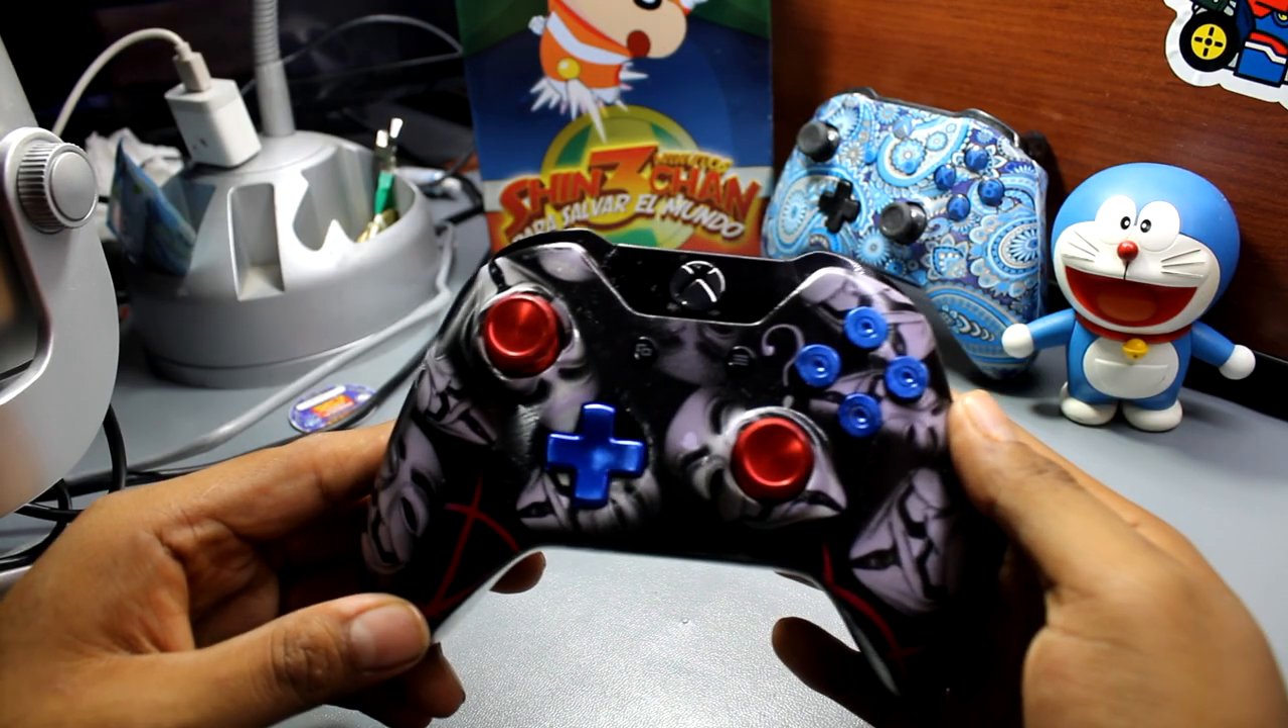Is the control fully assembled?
Yes.